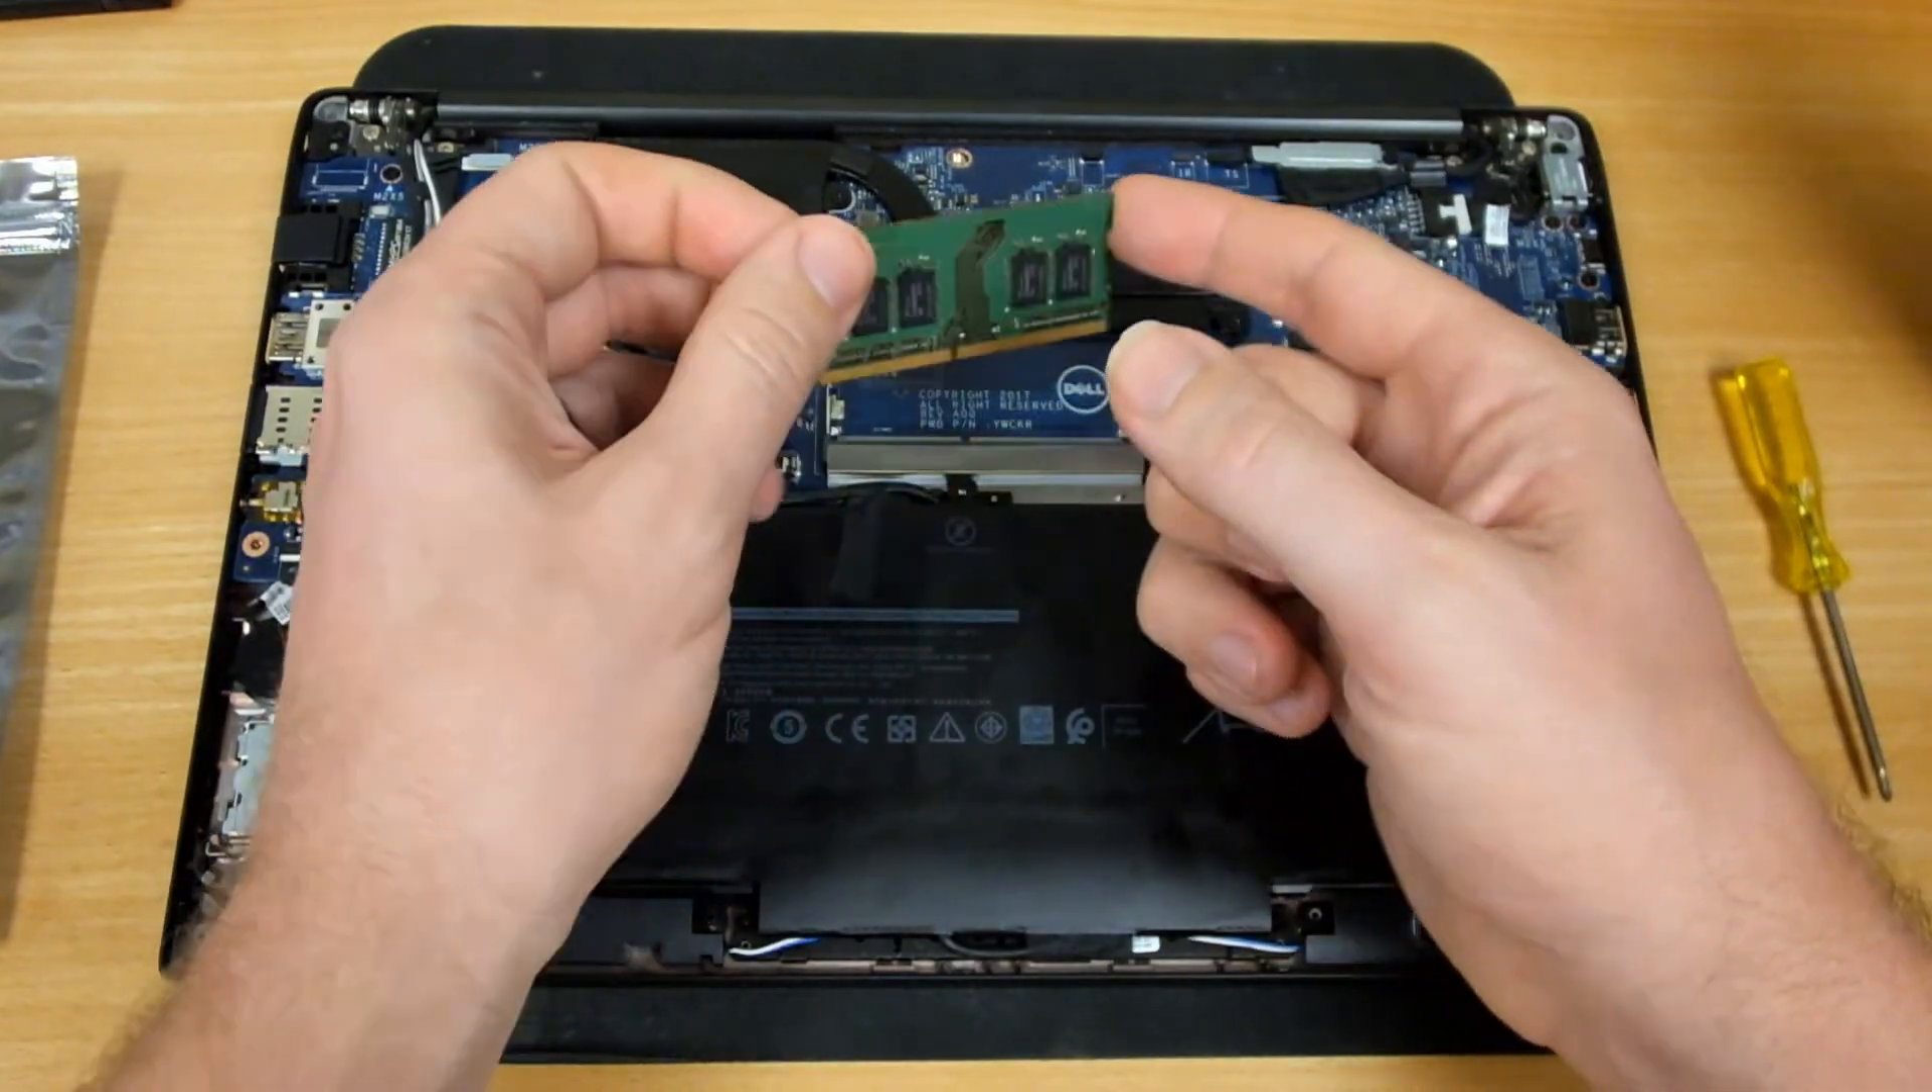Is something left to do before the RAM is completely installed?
Yes.